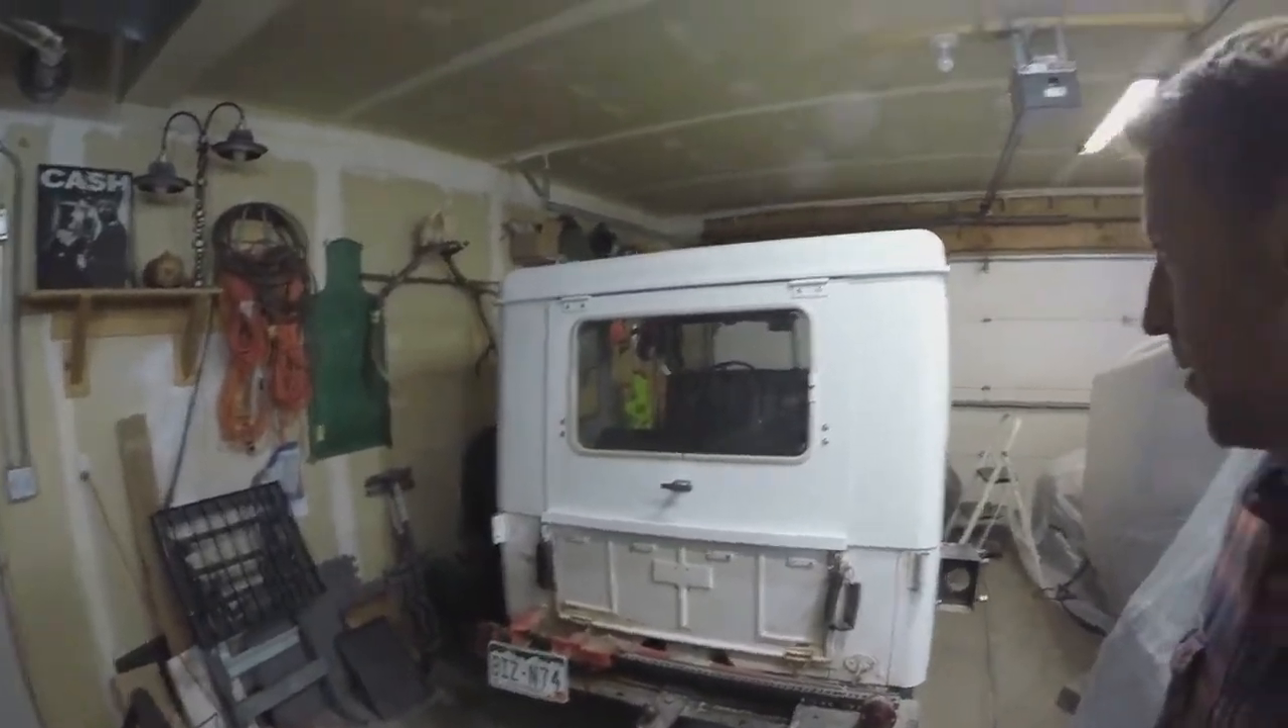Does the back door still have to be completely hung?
No.